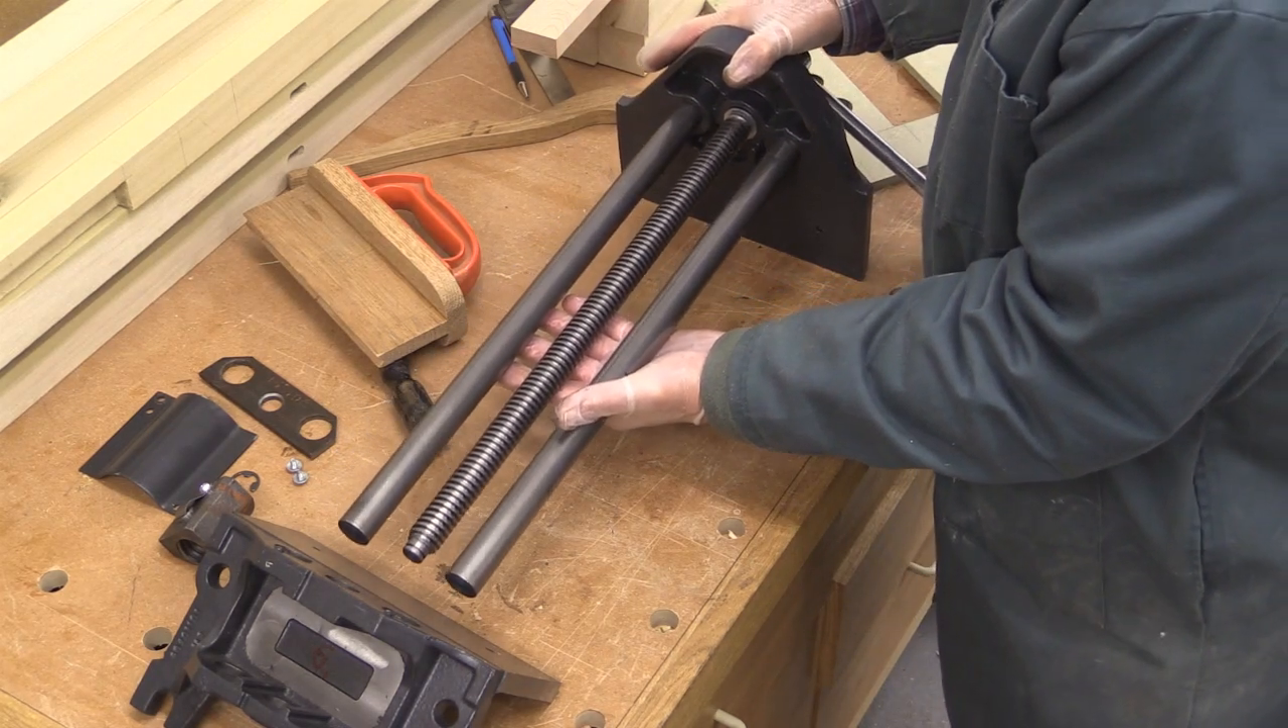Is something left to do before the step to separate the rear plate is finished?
No.